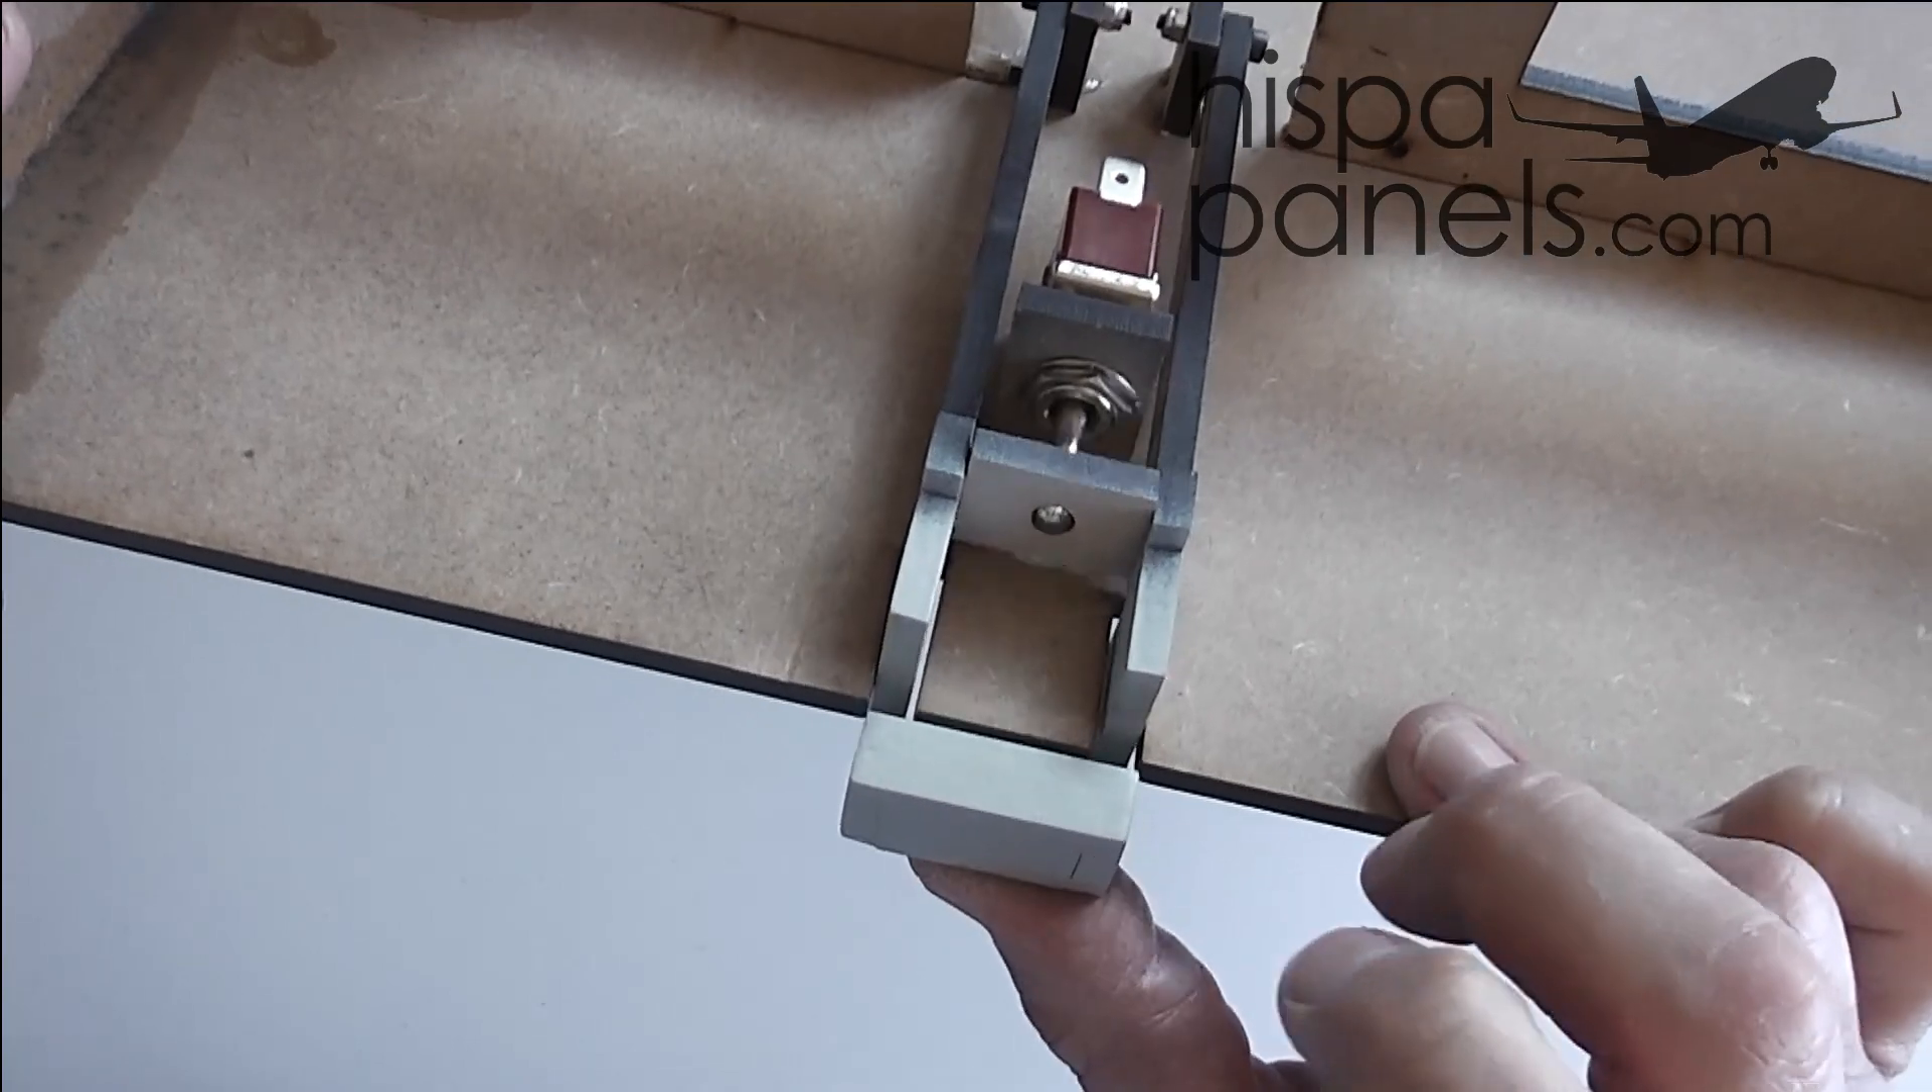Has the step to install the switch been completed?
Yes.